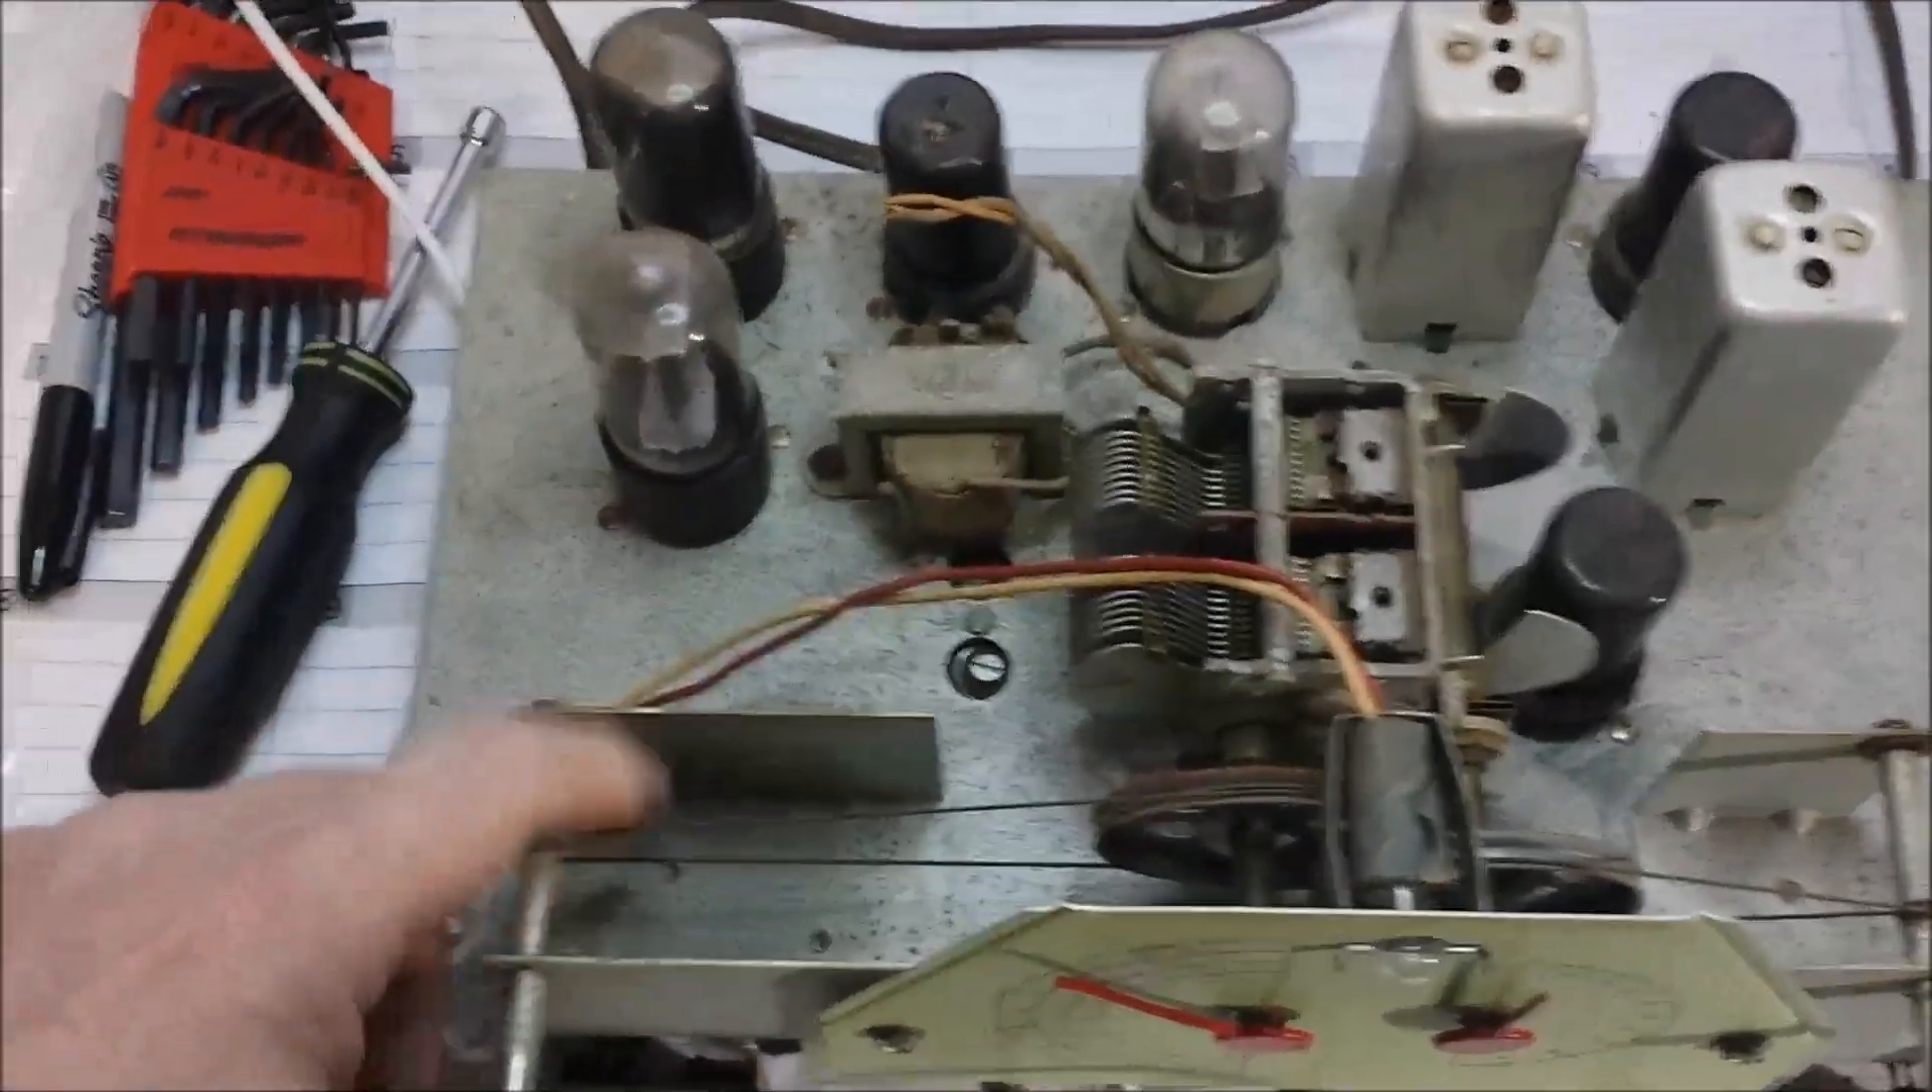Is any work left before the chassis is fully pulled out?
No.